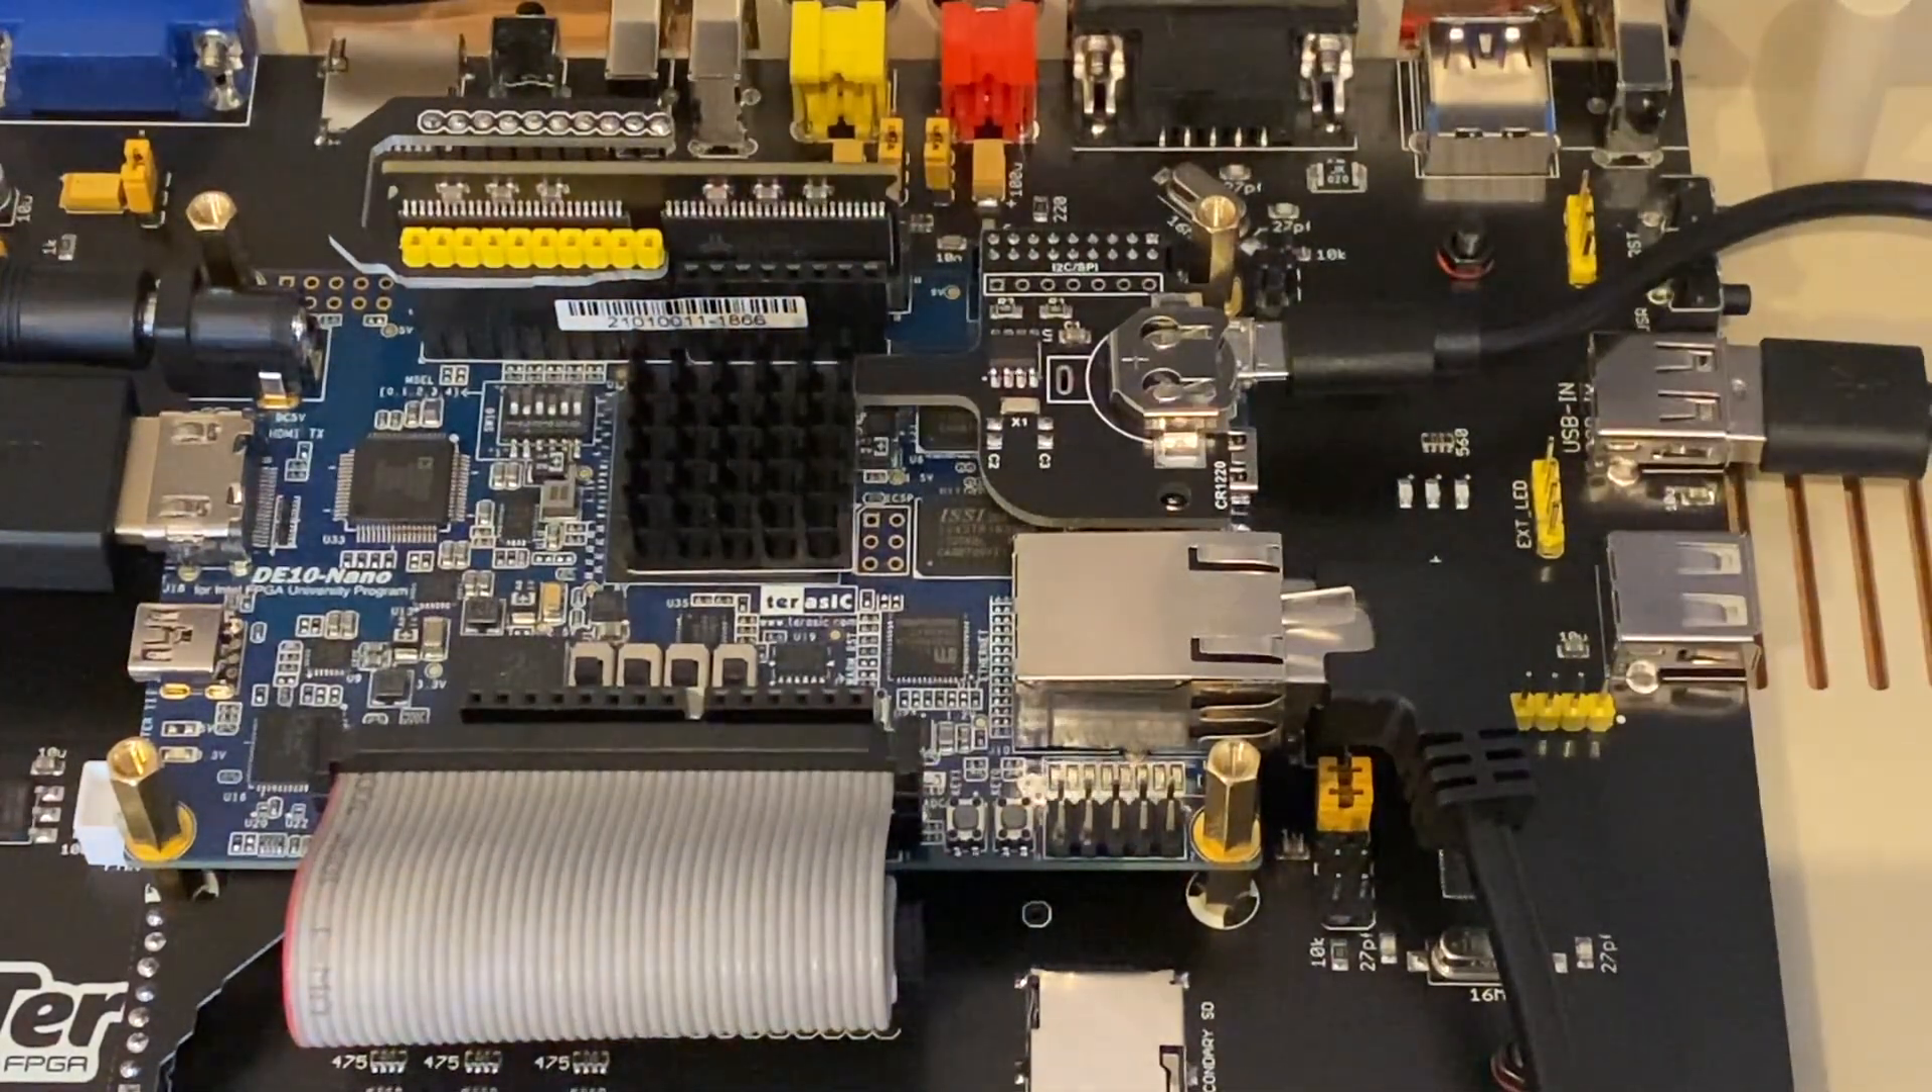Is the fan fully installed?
No.